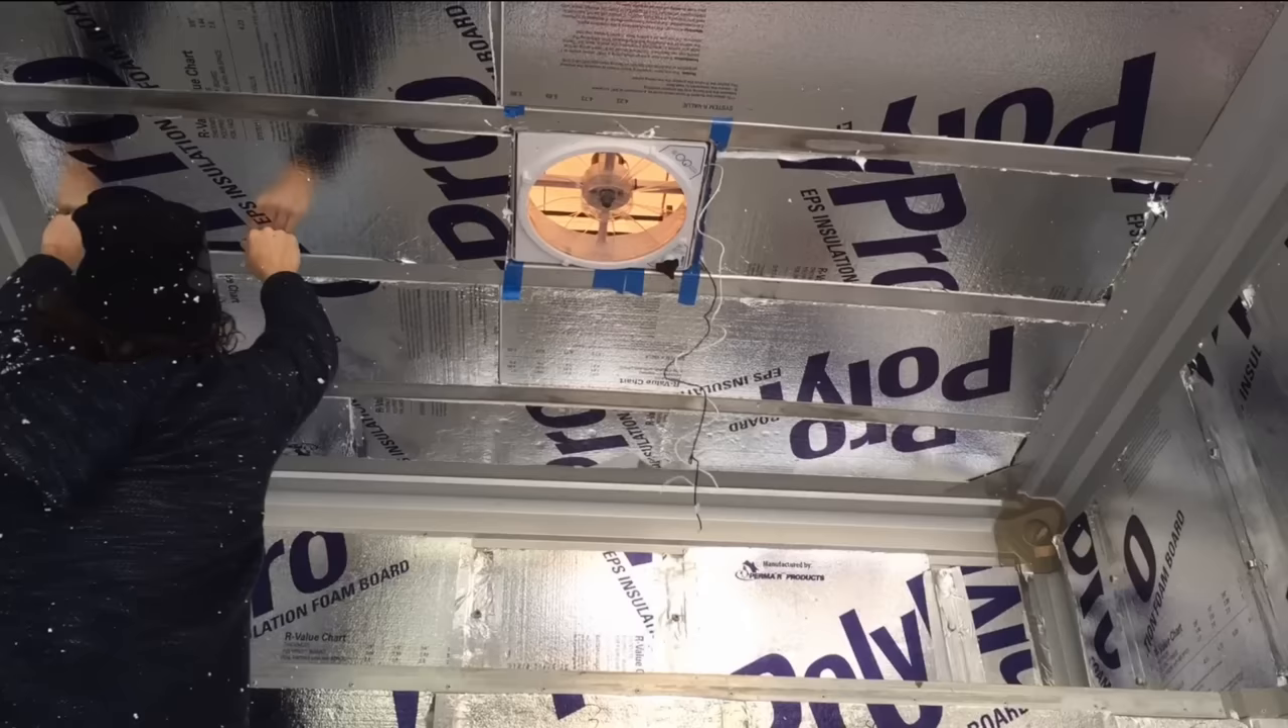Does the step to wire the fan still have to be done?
Yes.